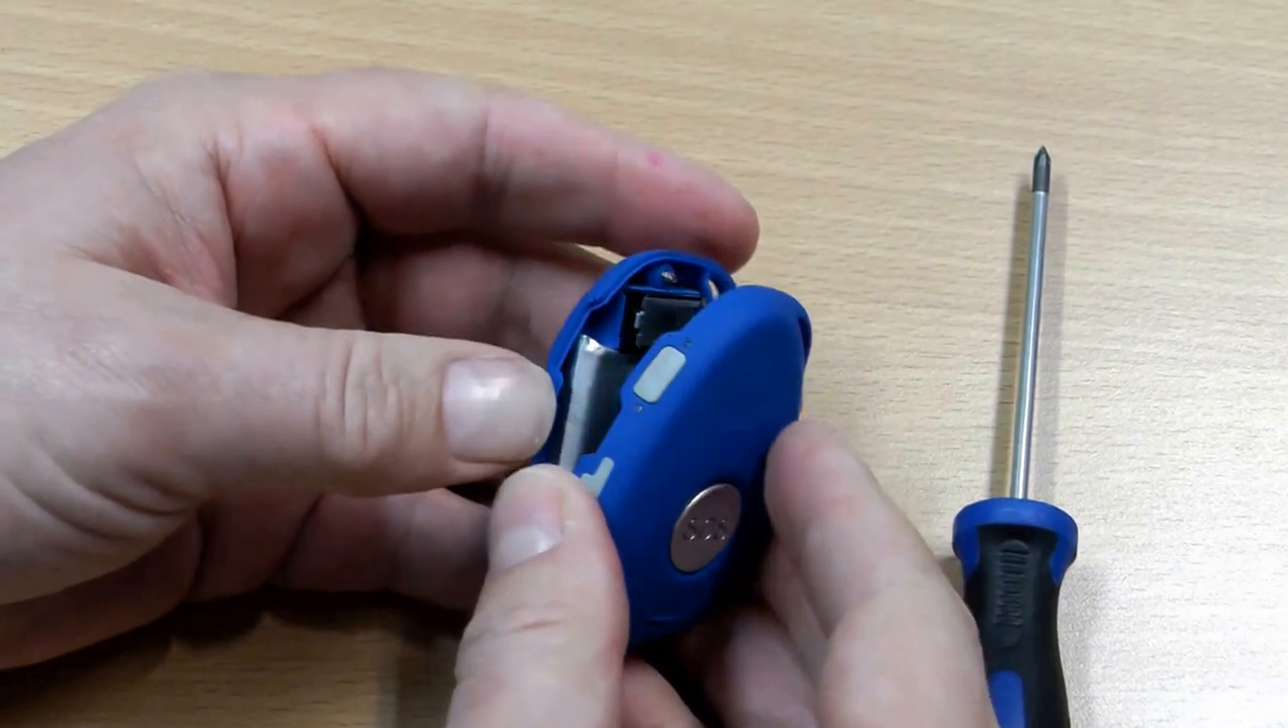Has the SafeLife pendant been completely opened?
No.